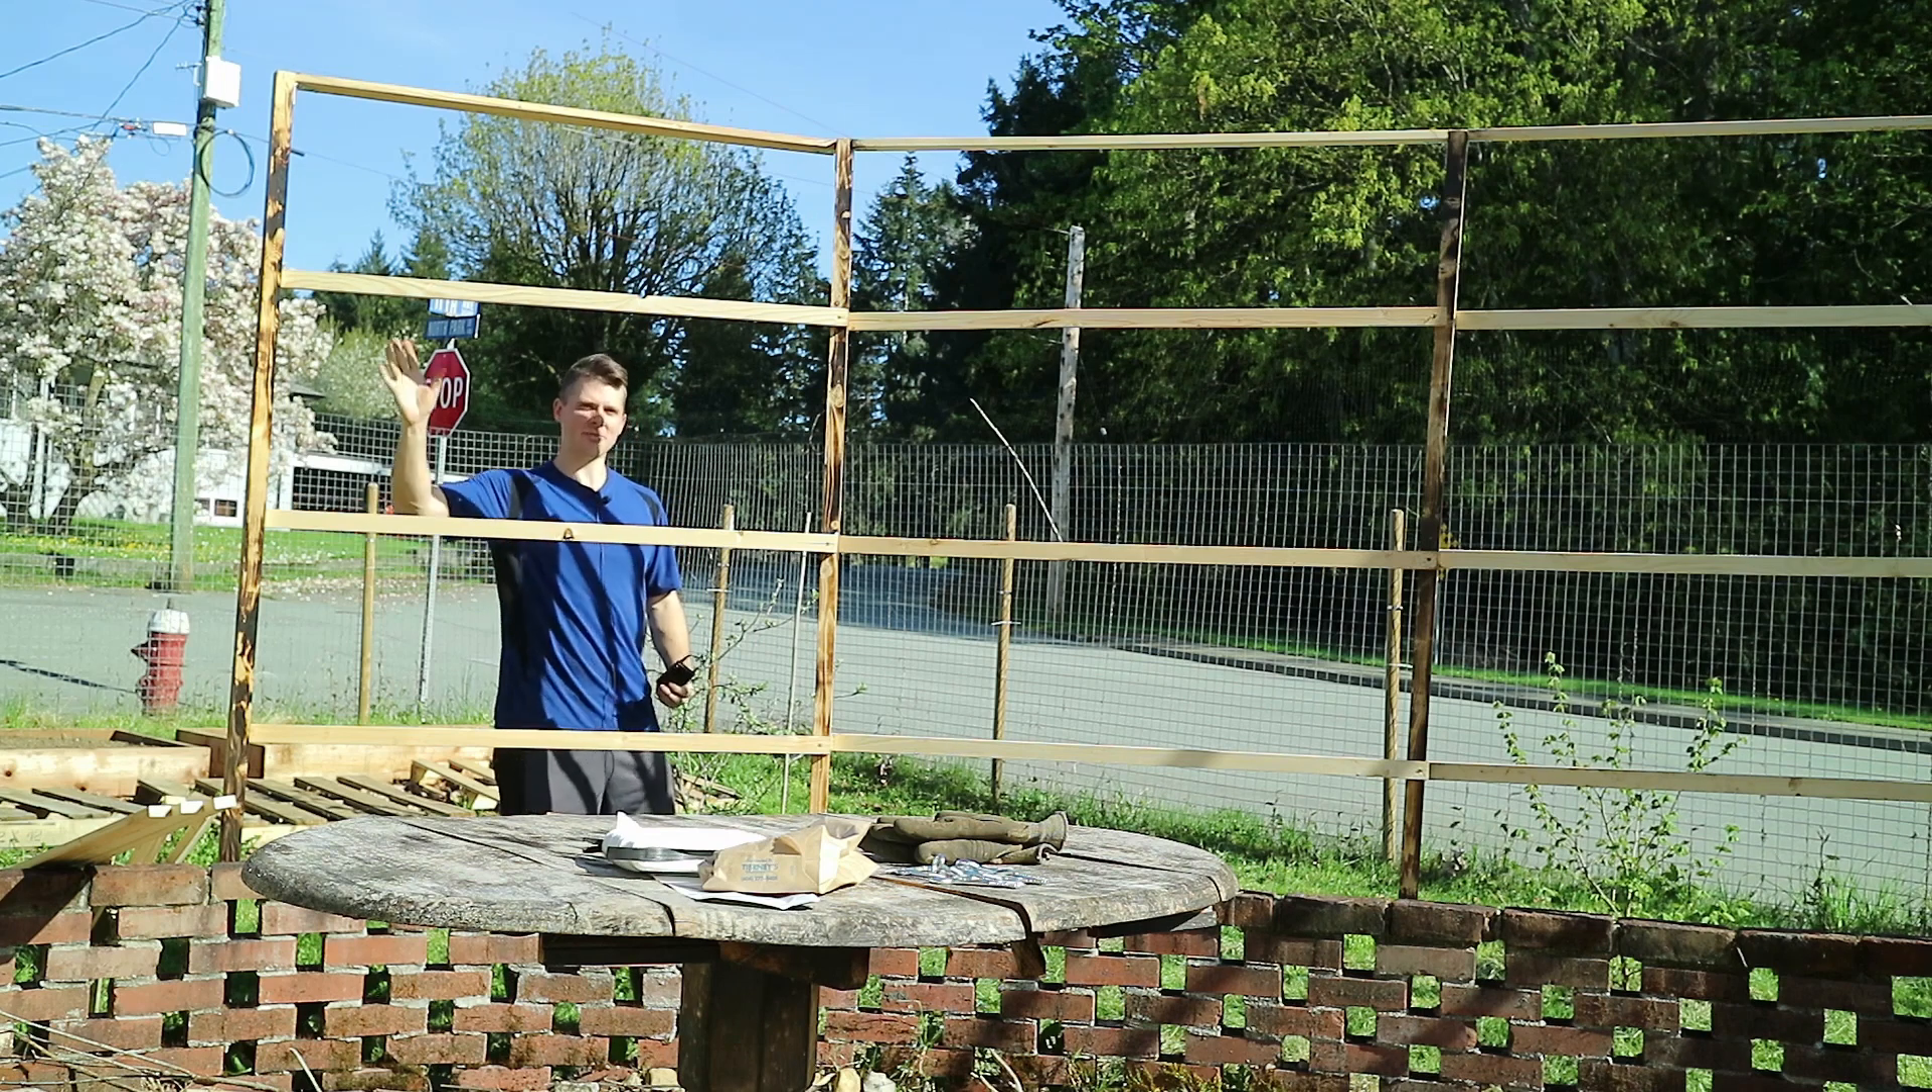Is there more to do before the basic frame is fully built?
No.